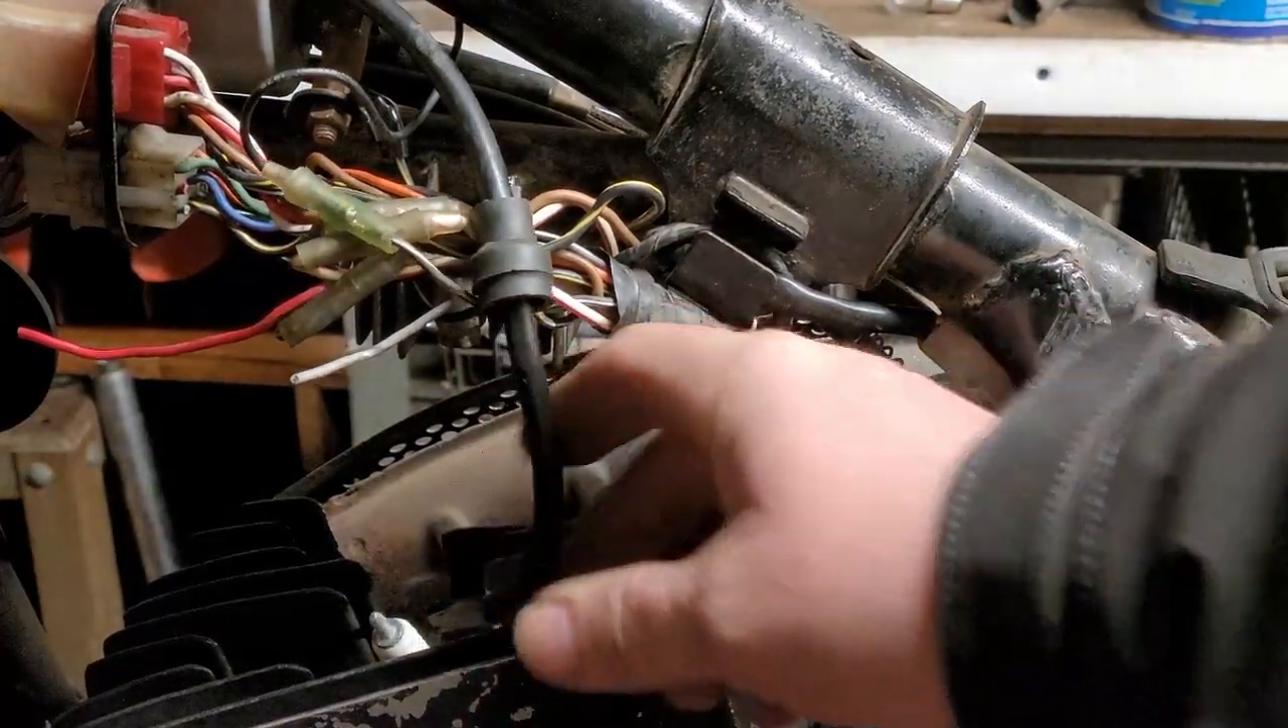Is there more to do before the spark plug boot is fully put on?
Yes.